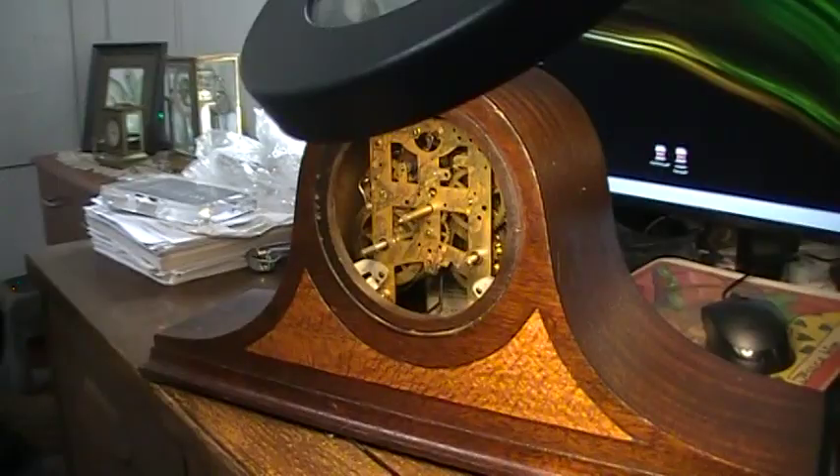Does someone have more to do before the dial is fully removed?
No.